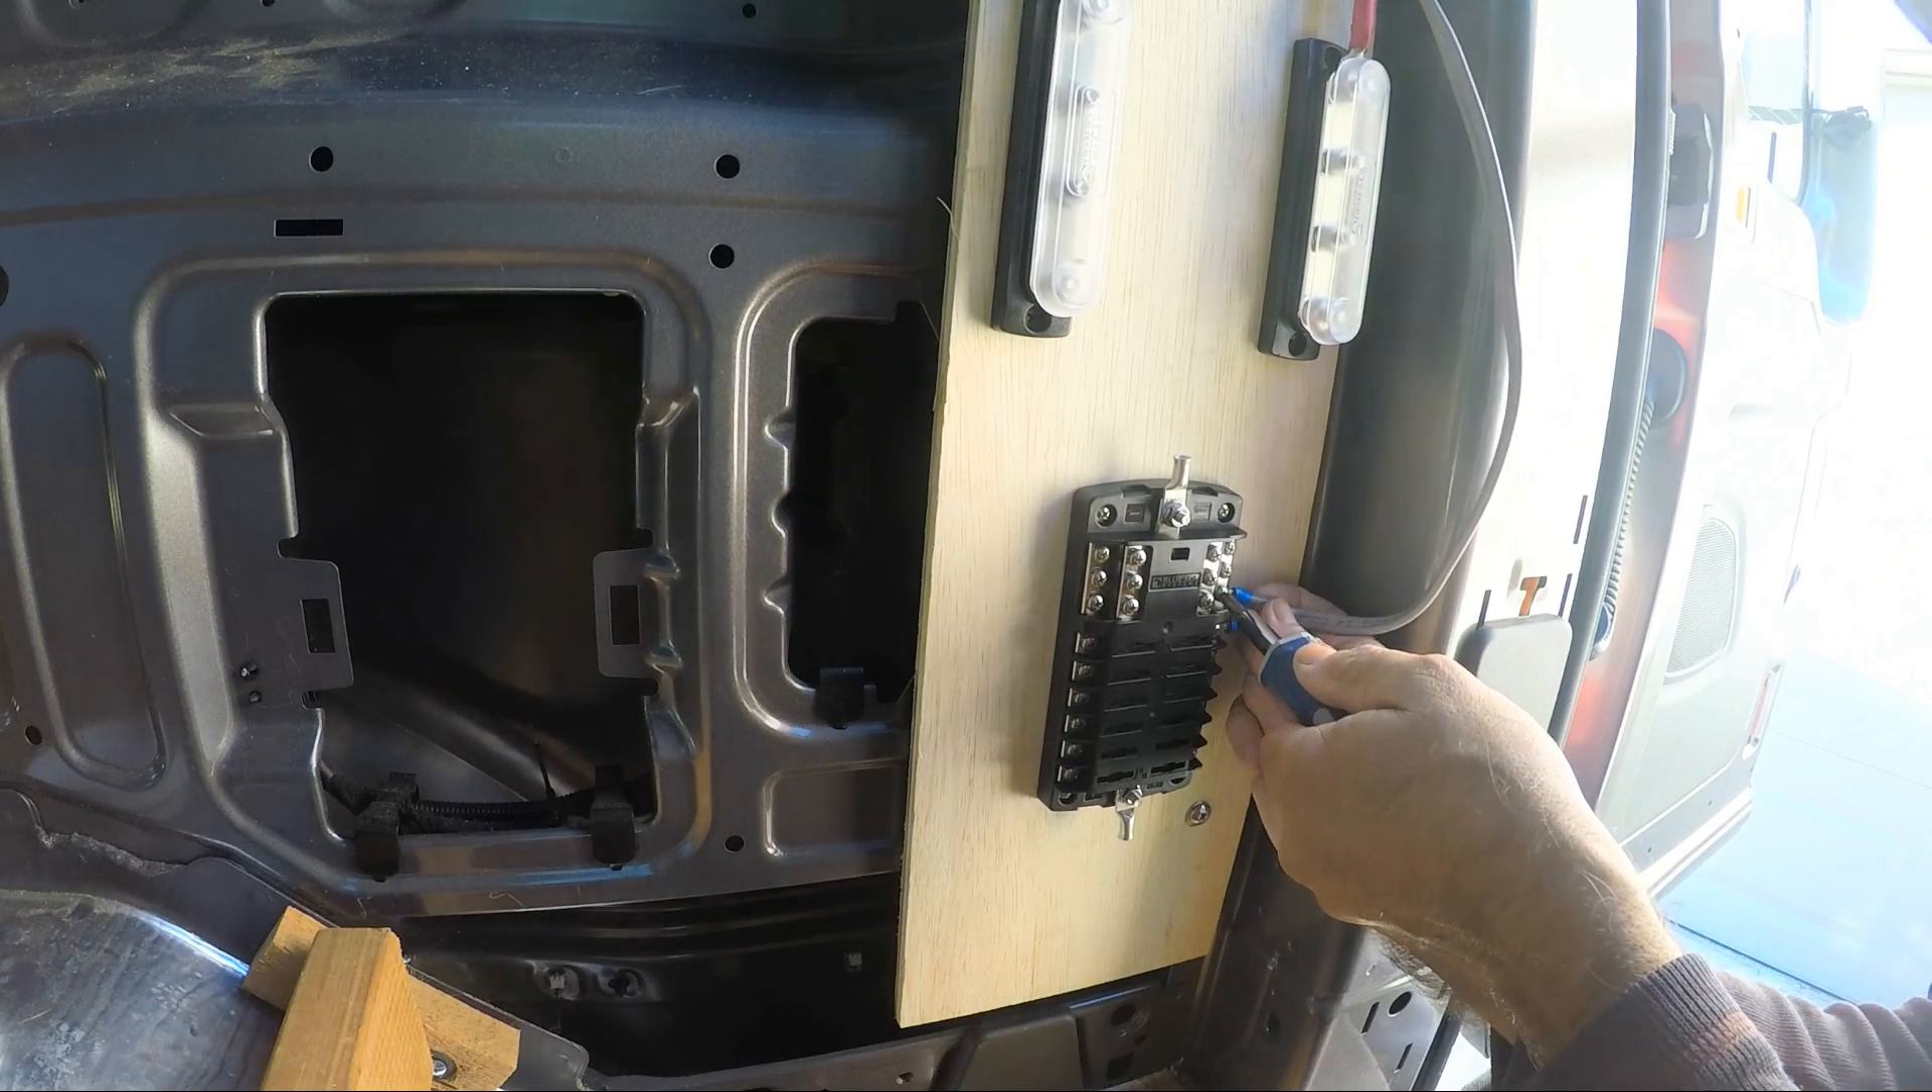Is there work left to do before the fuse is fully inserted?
Yes.